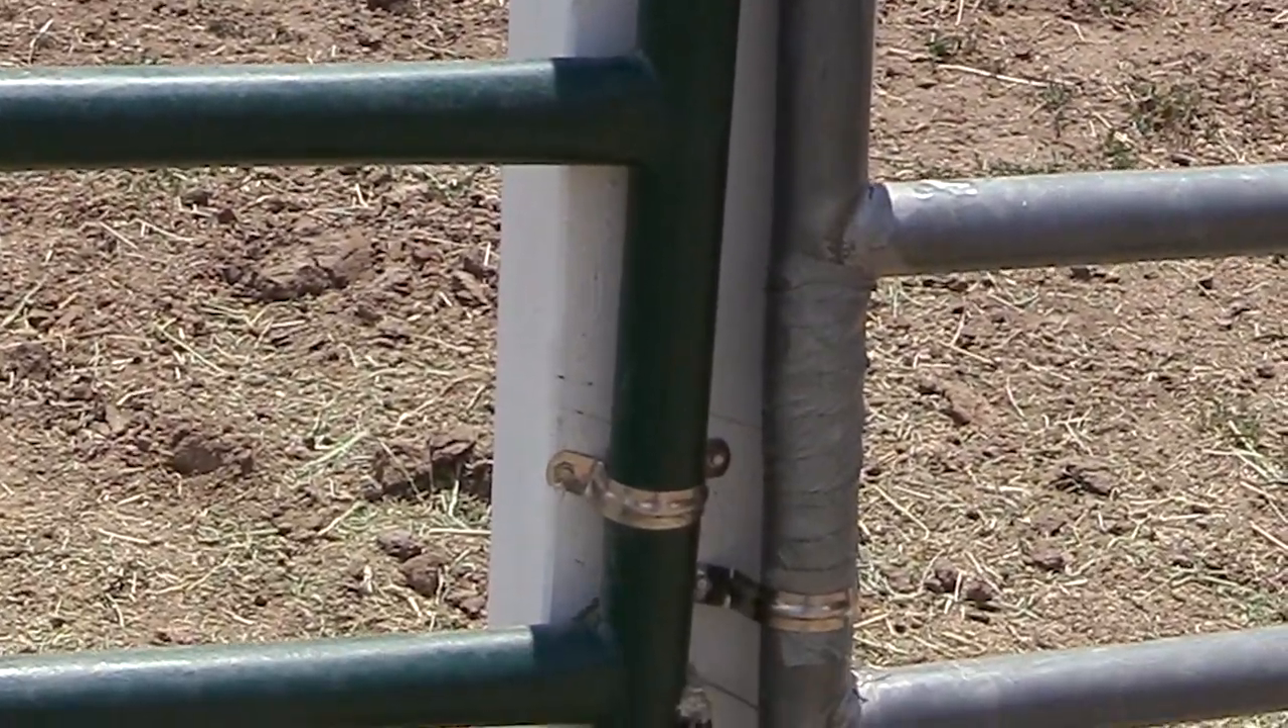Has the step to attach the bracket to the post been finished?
Yes.